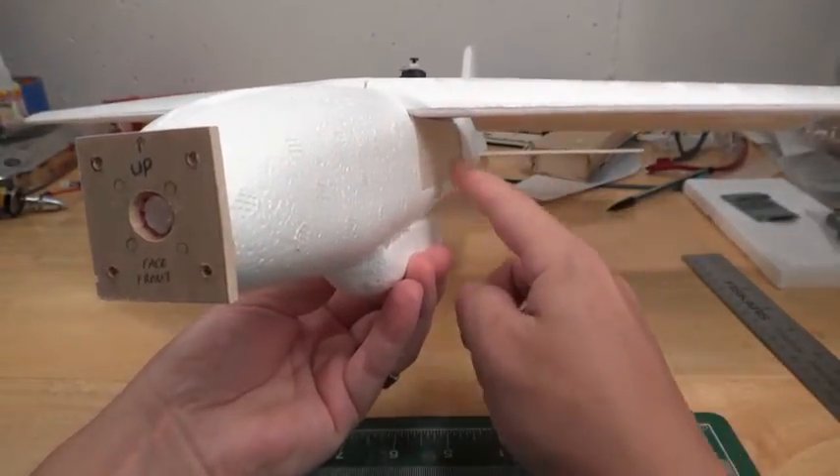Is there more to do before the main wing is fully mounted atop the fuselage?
No.